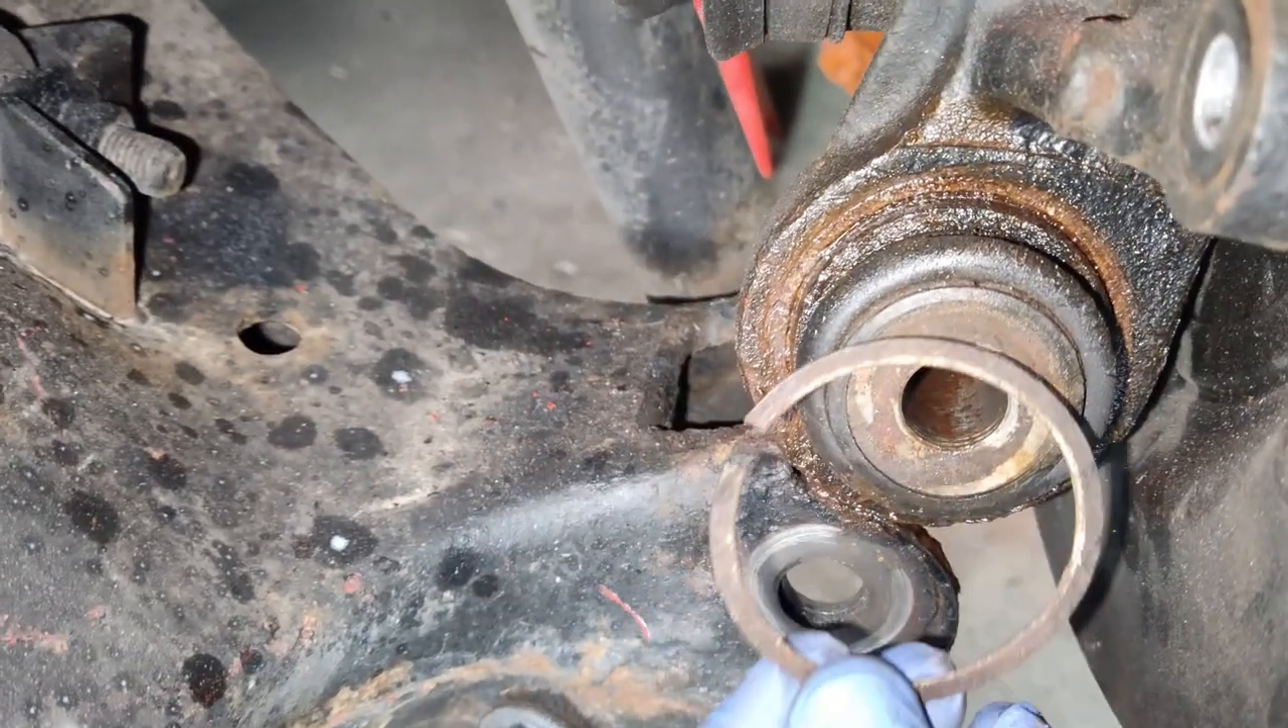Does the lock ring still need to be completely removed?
No.